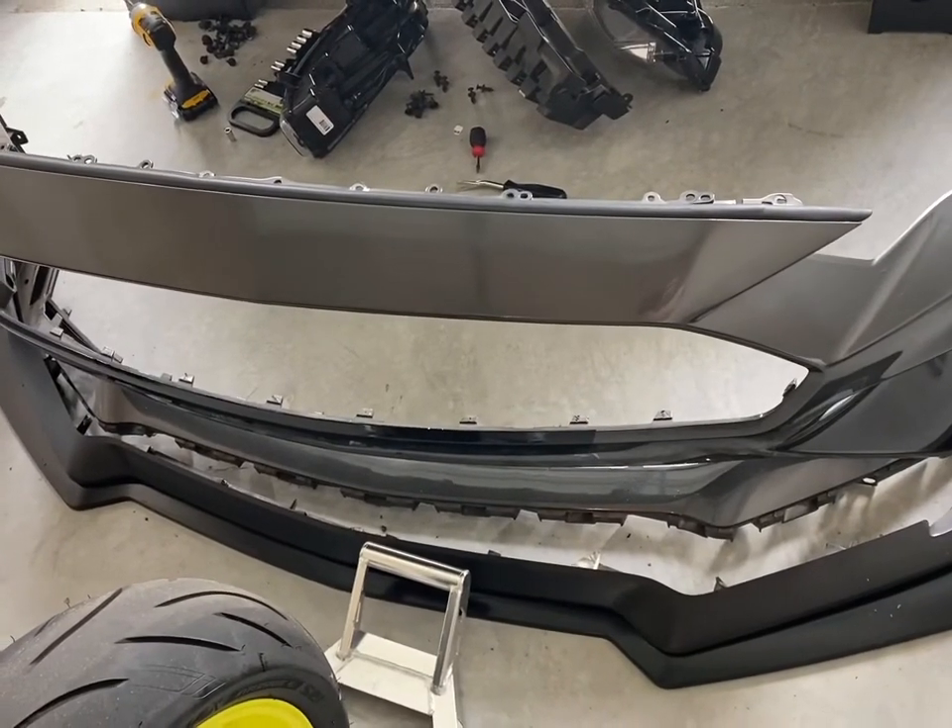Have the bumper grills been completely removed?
Yes.